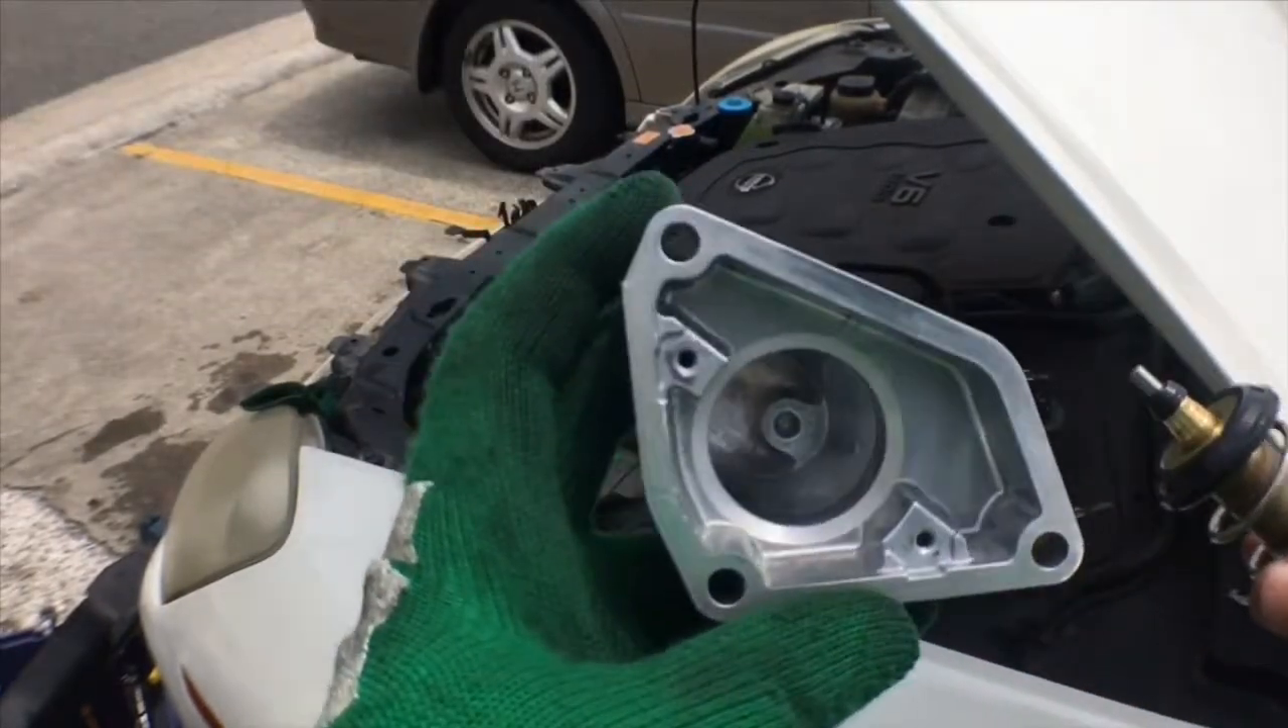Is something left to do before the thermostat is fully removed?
No.